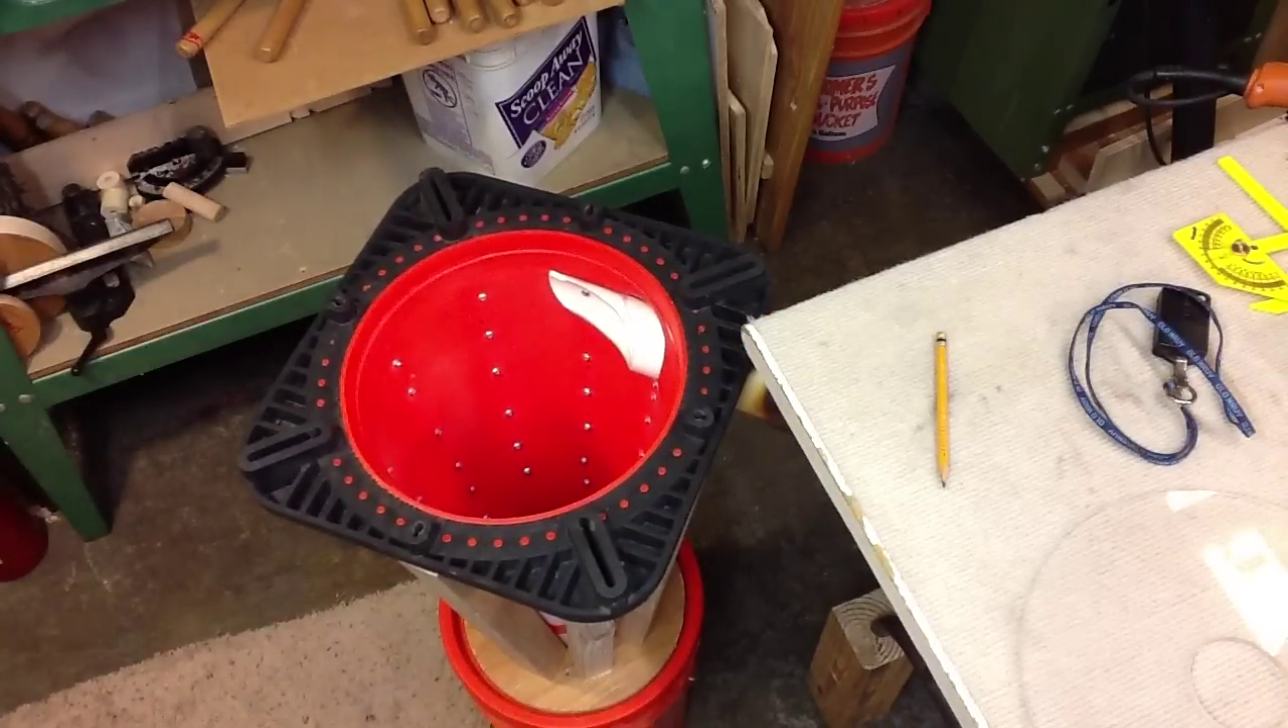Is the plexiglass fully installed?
No.